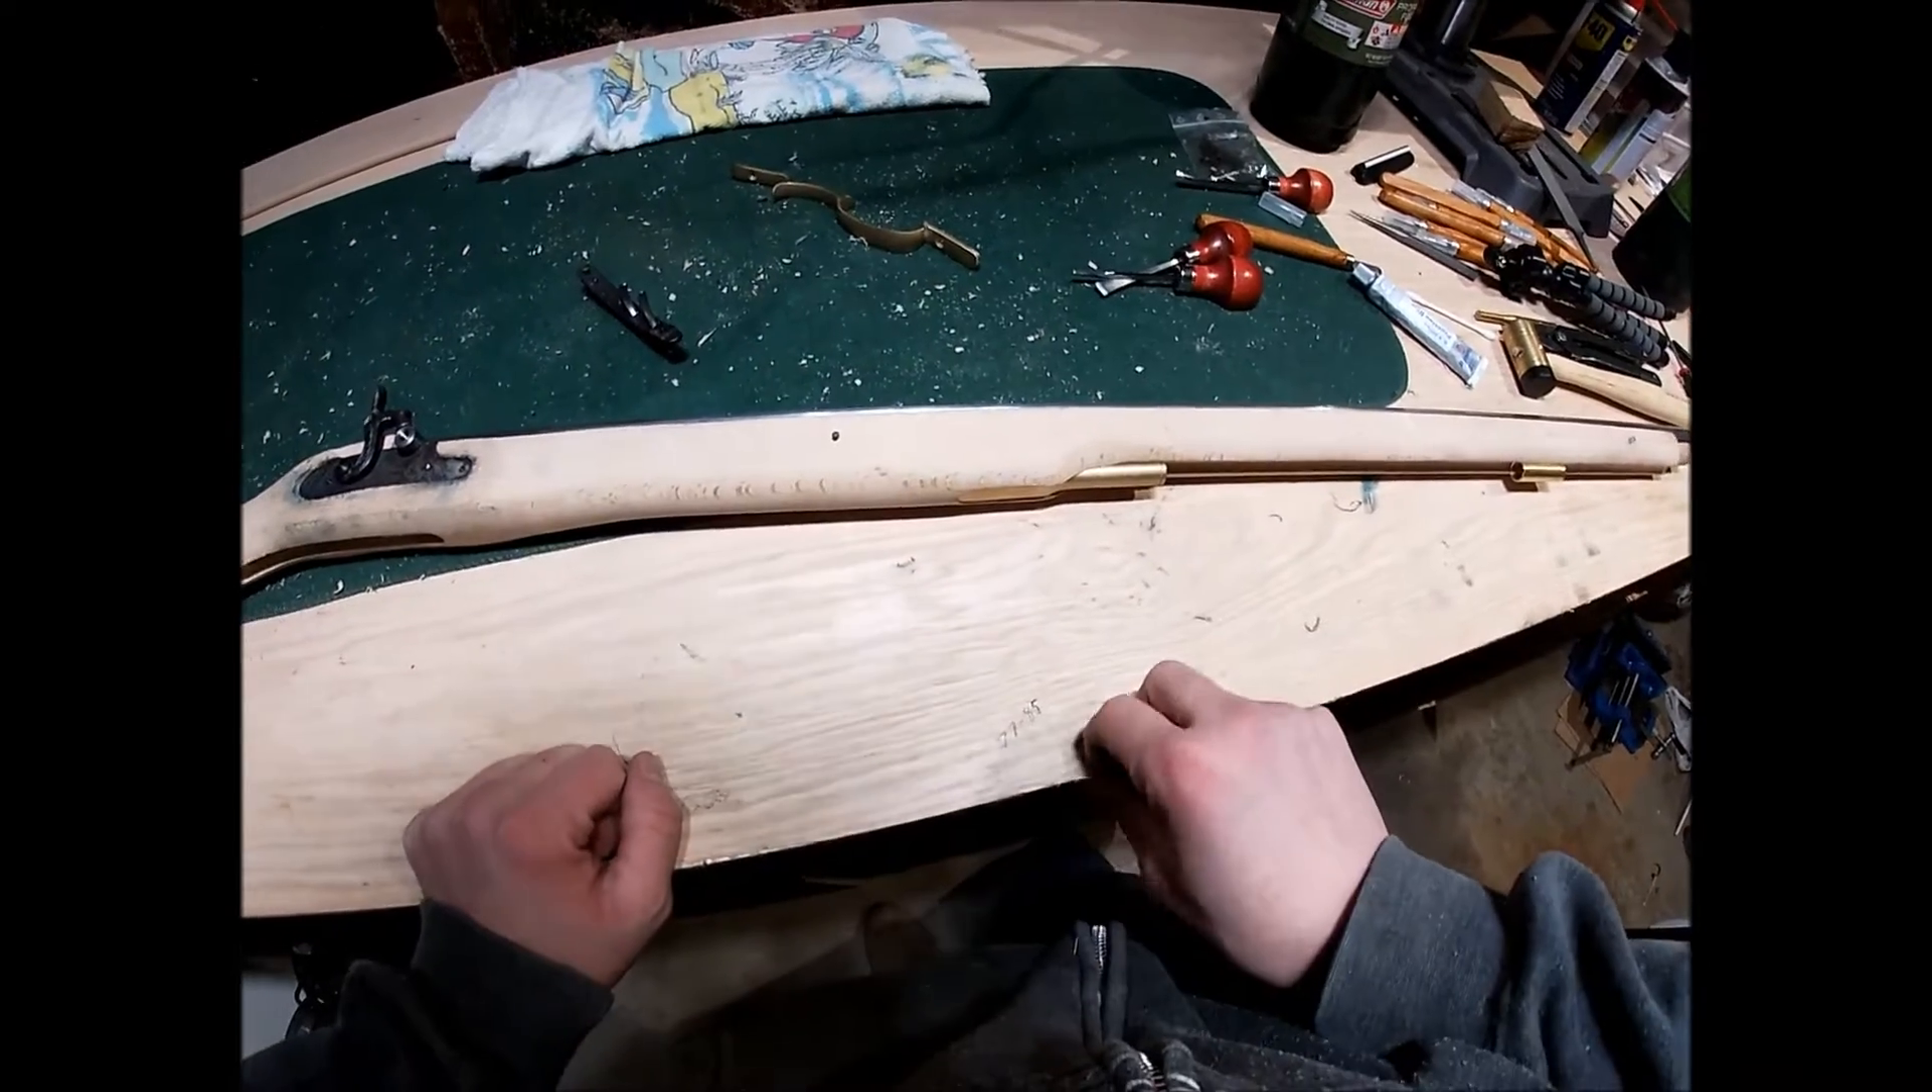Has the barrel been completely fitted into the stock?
Yes.